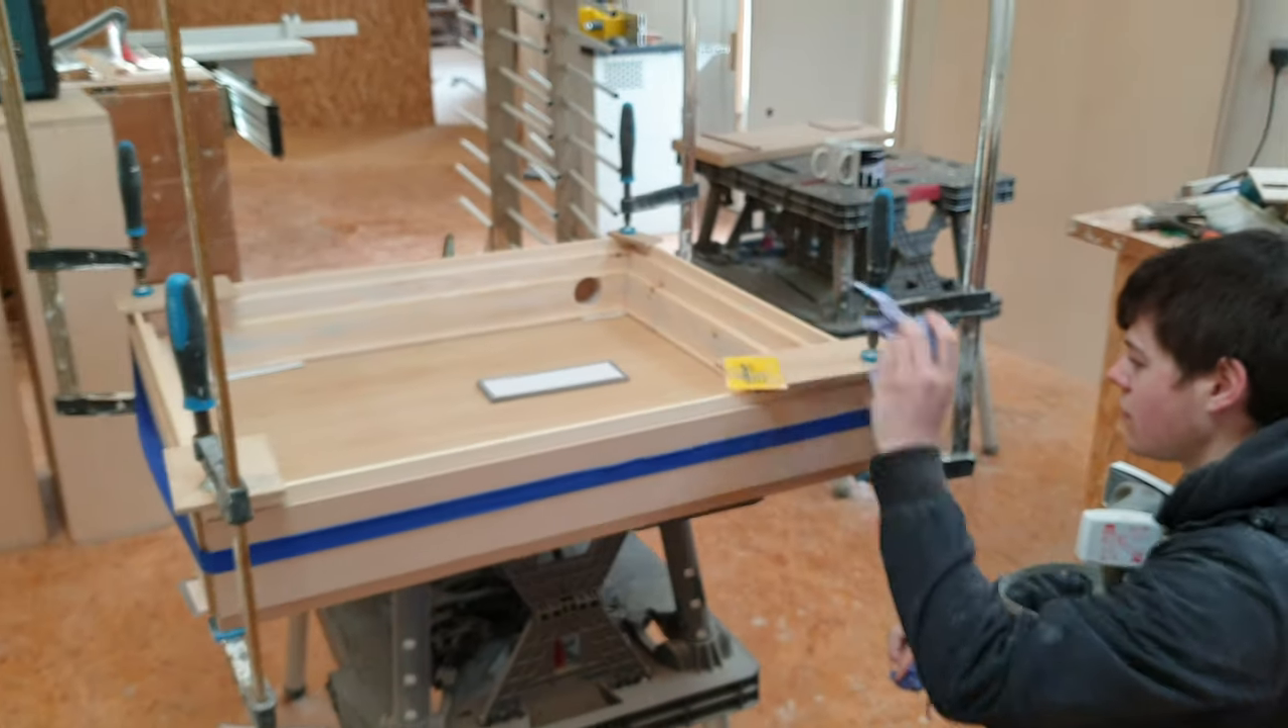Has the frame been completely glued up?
Yes.